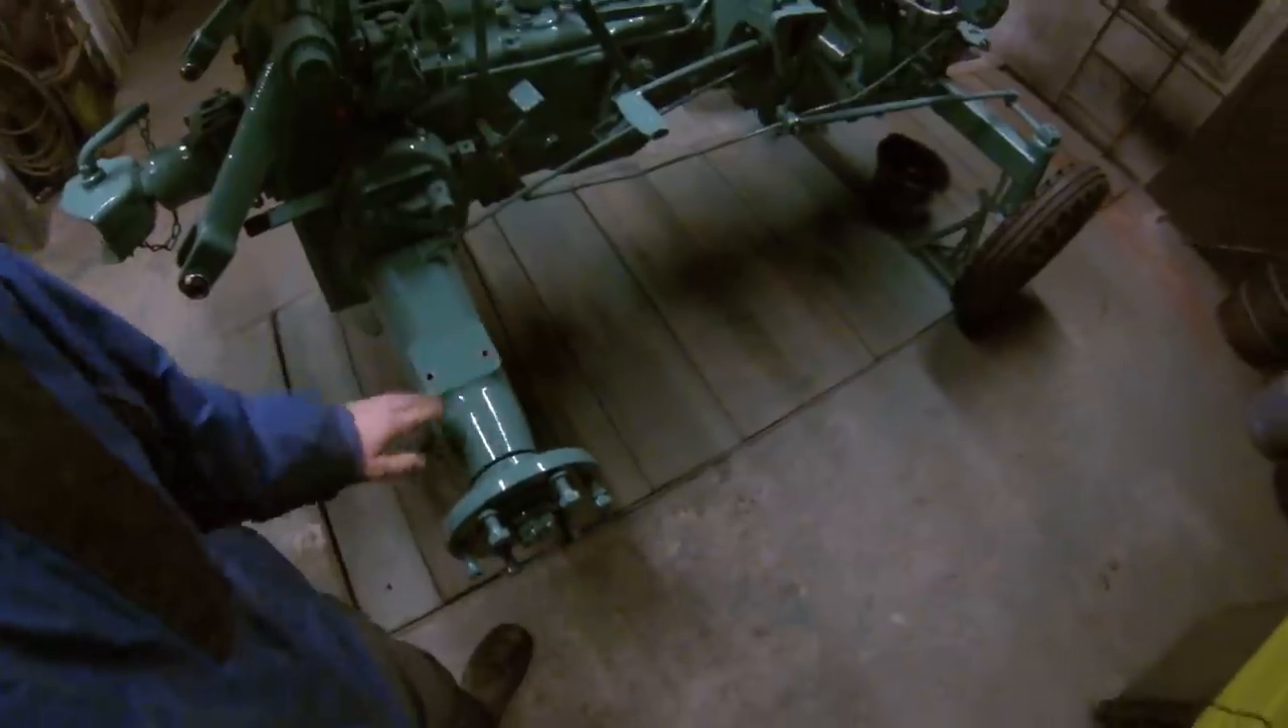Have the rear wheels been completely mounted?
No.